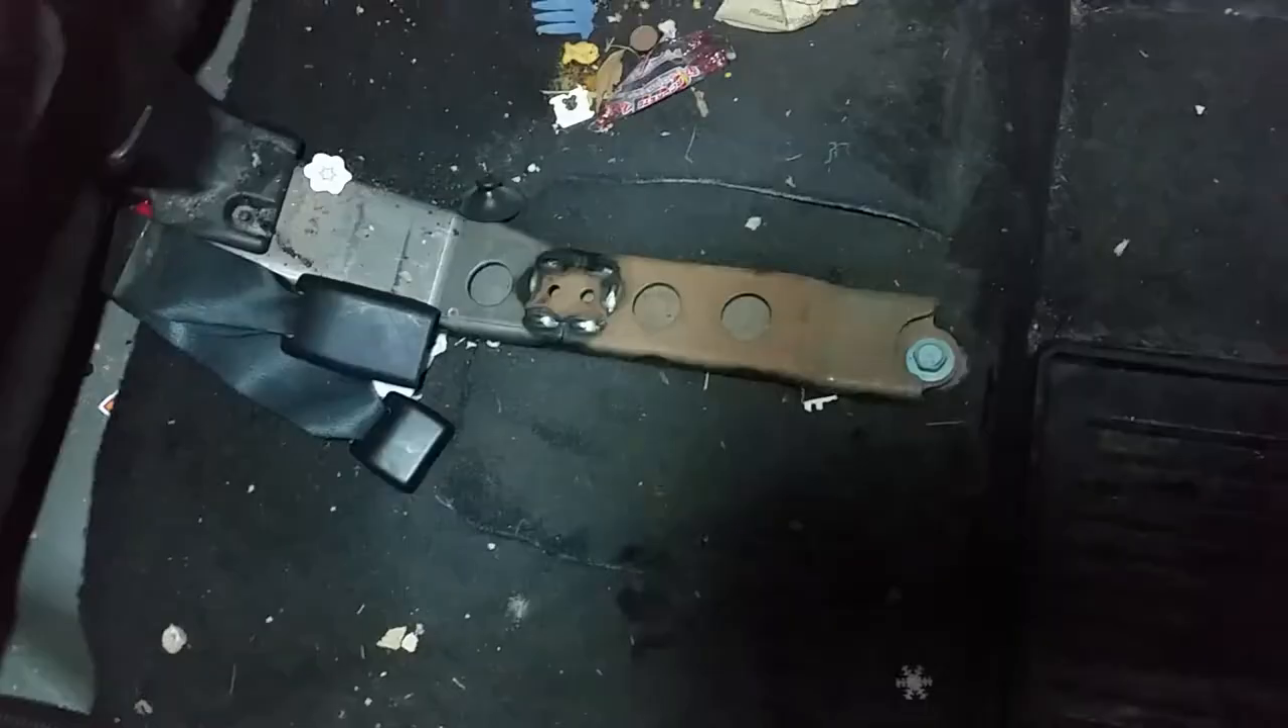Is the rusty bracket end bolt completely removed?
No.